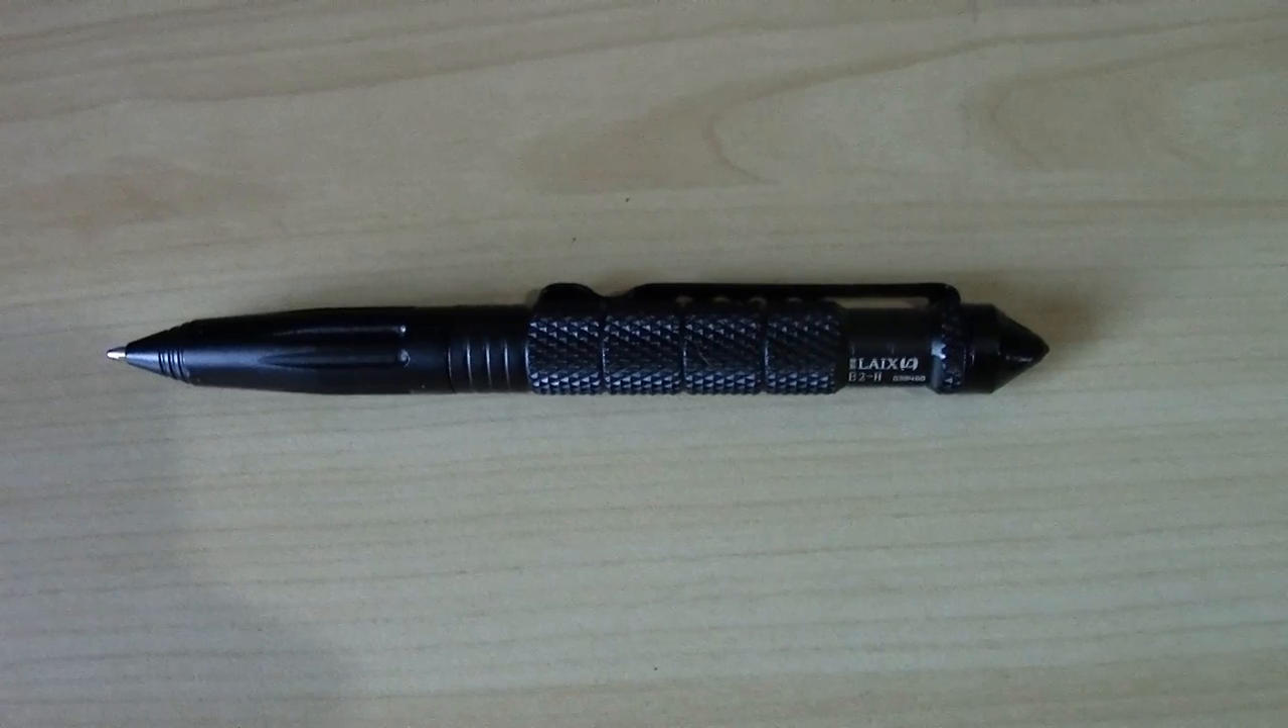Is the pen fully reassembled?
Yes.